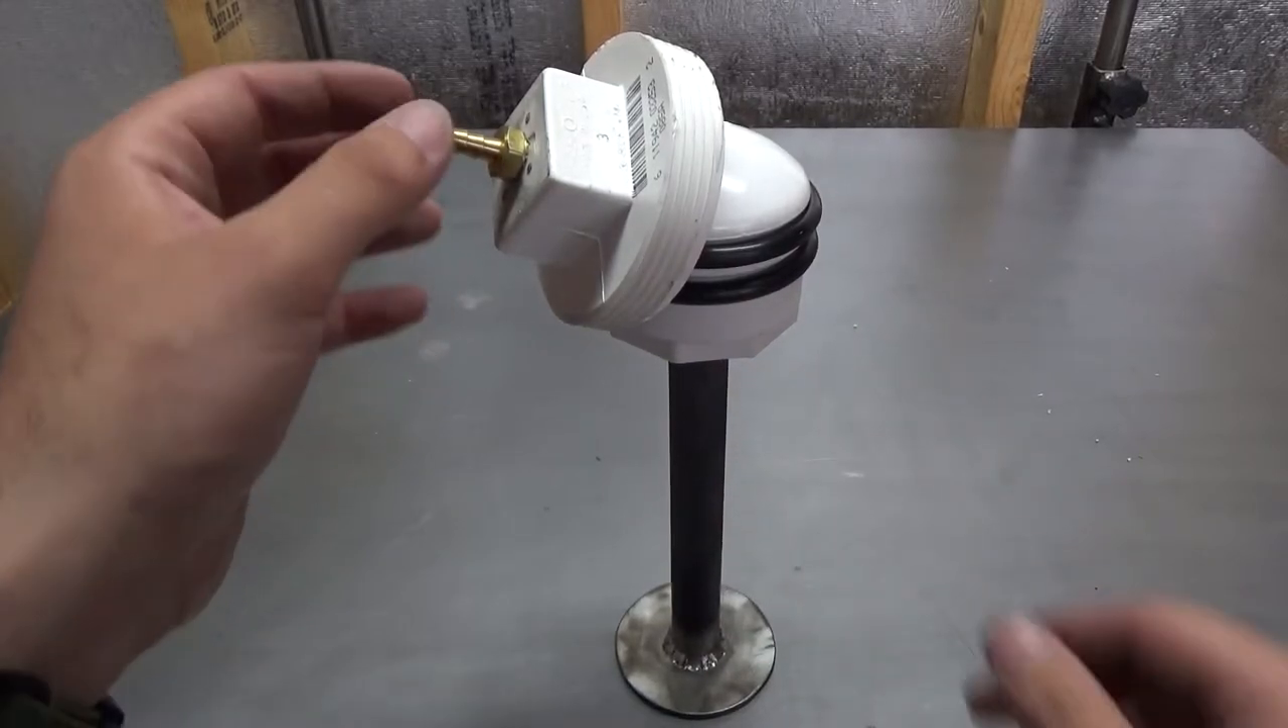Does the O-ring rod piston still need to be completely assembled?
No.